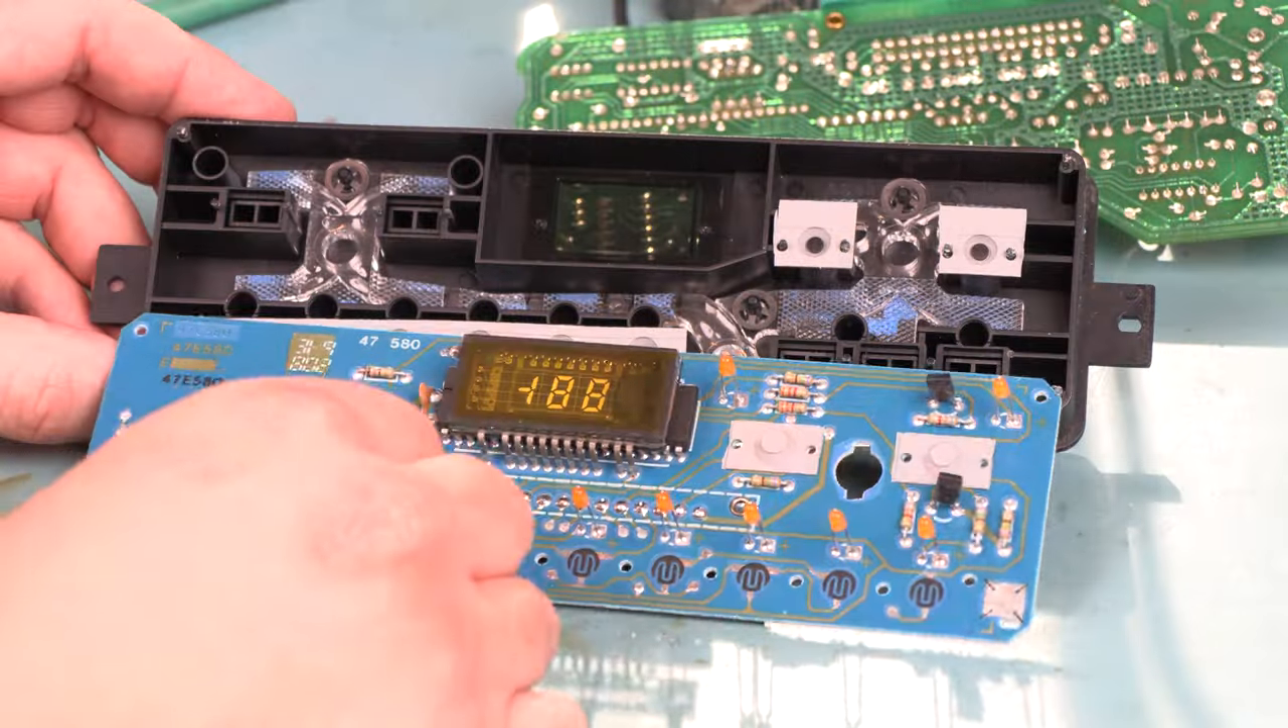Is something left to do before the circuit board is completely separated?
No.